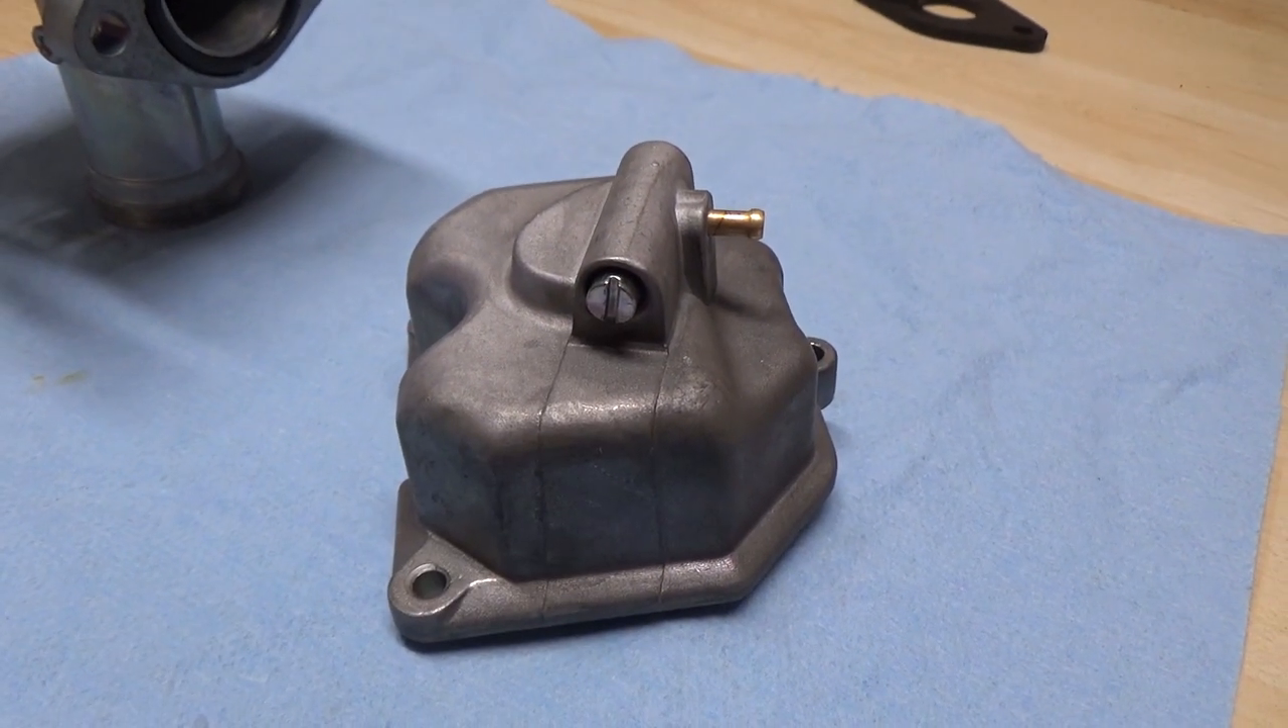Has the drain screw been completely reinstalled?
Yes.